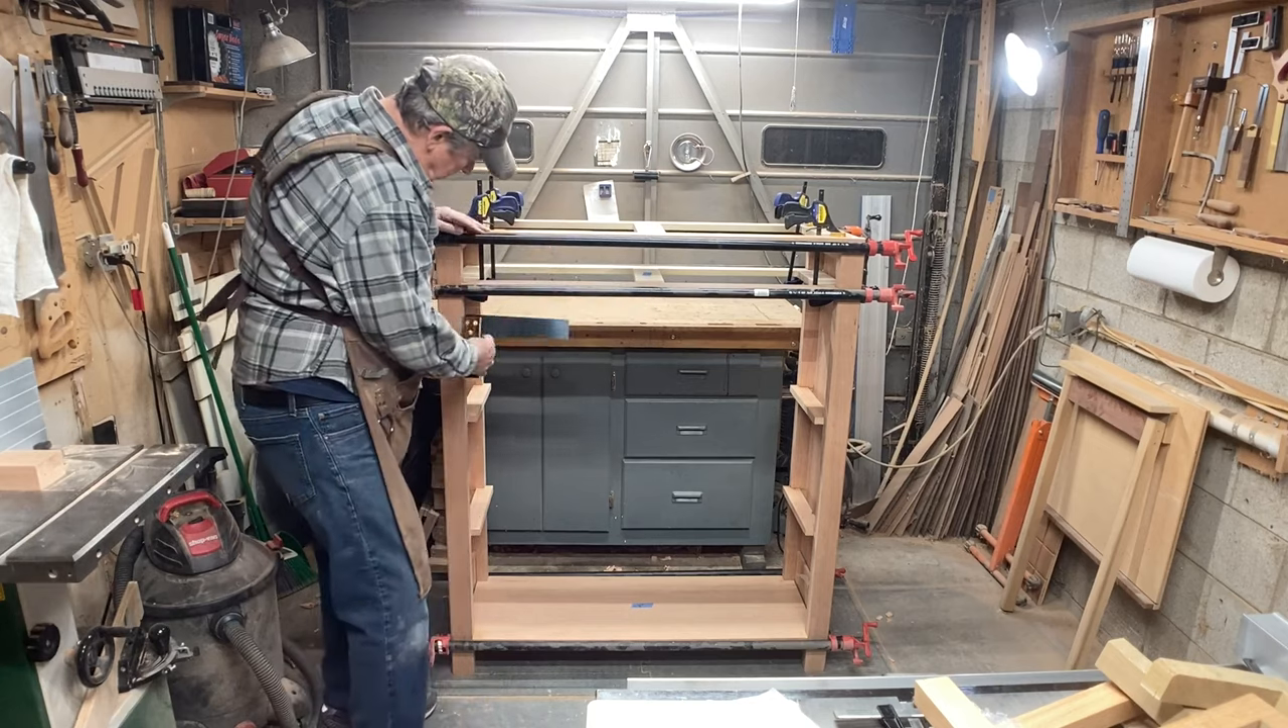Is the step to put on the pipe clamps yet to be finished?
No.